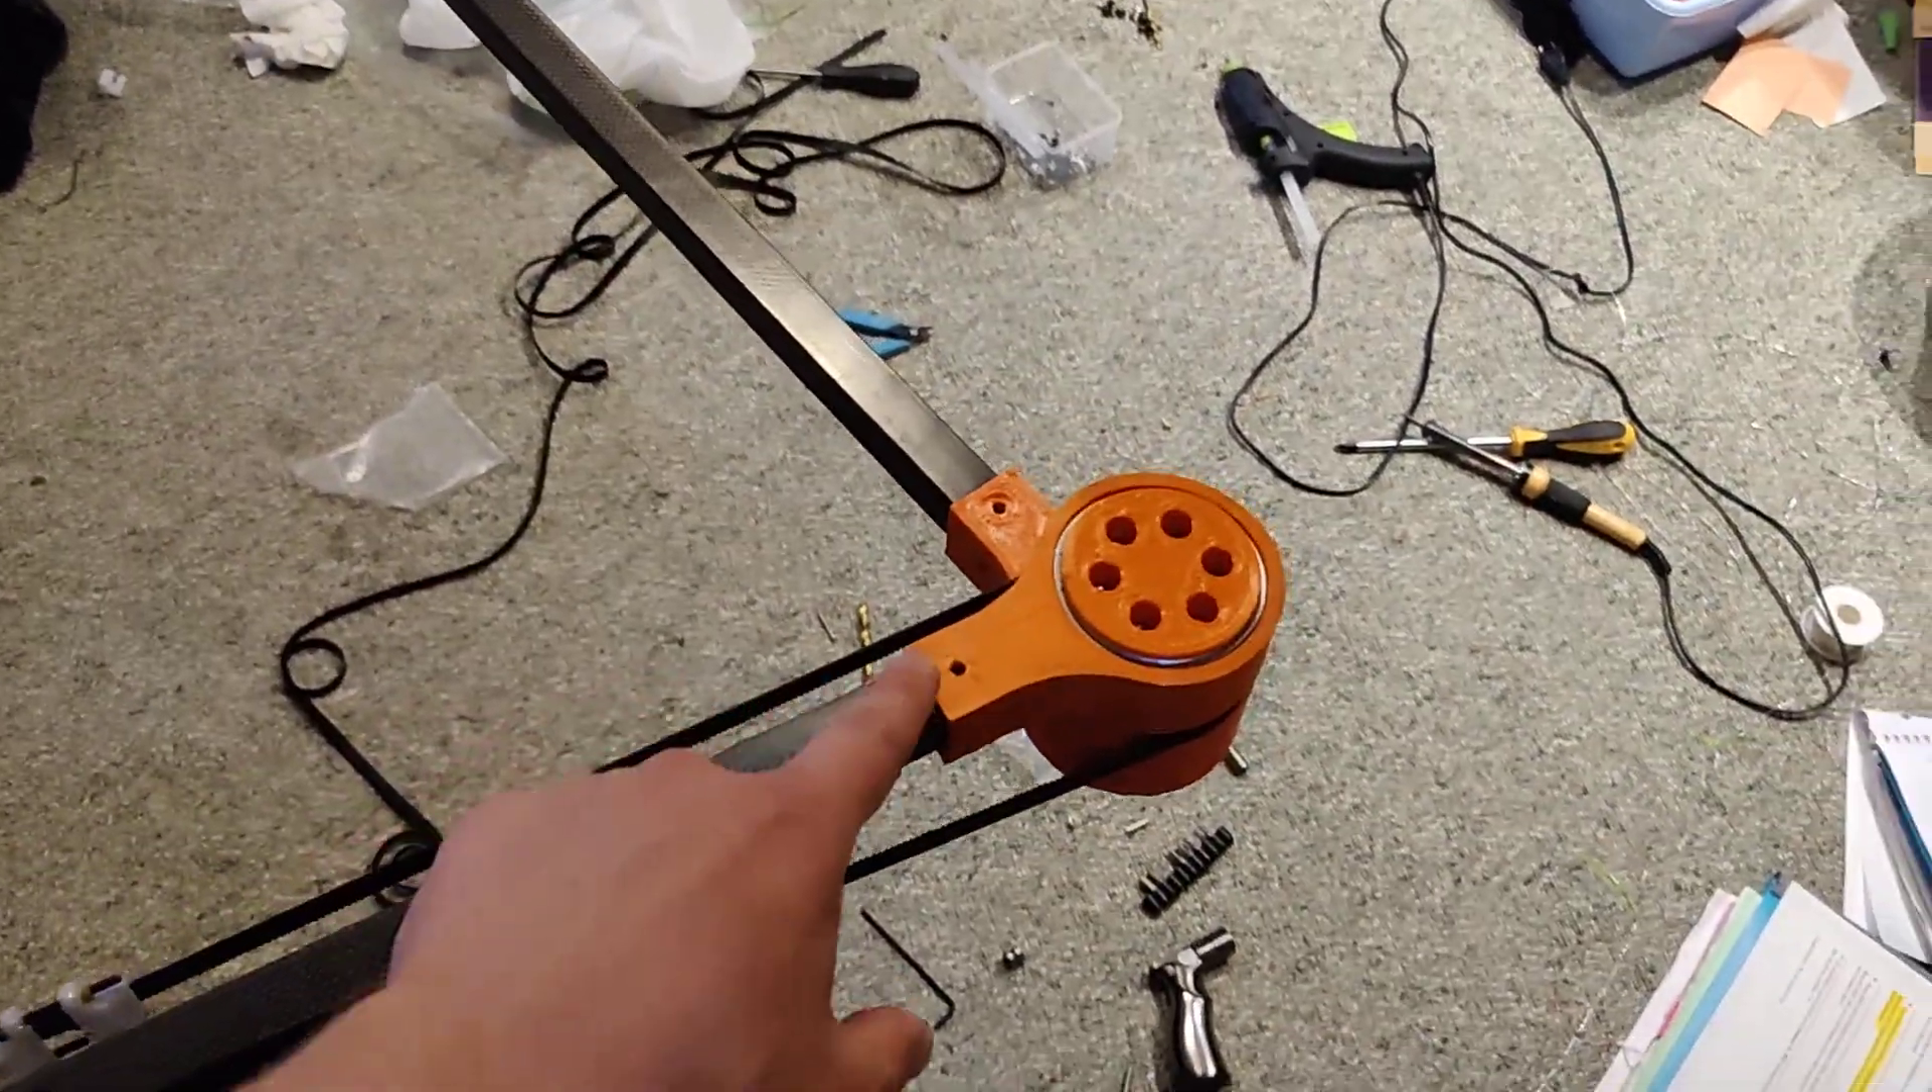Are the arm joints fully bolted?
No.